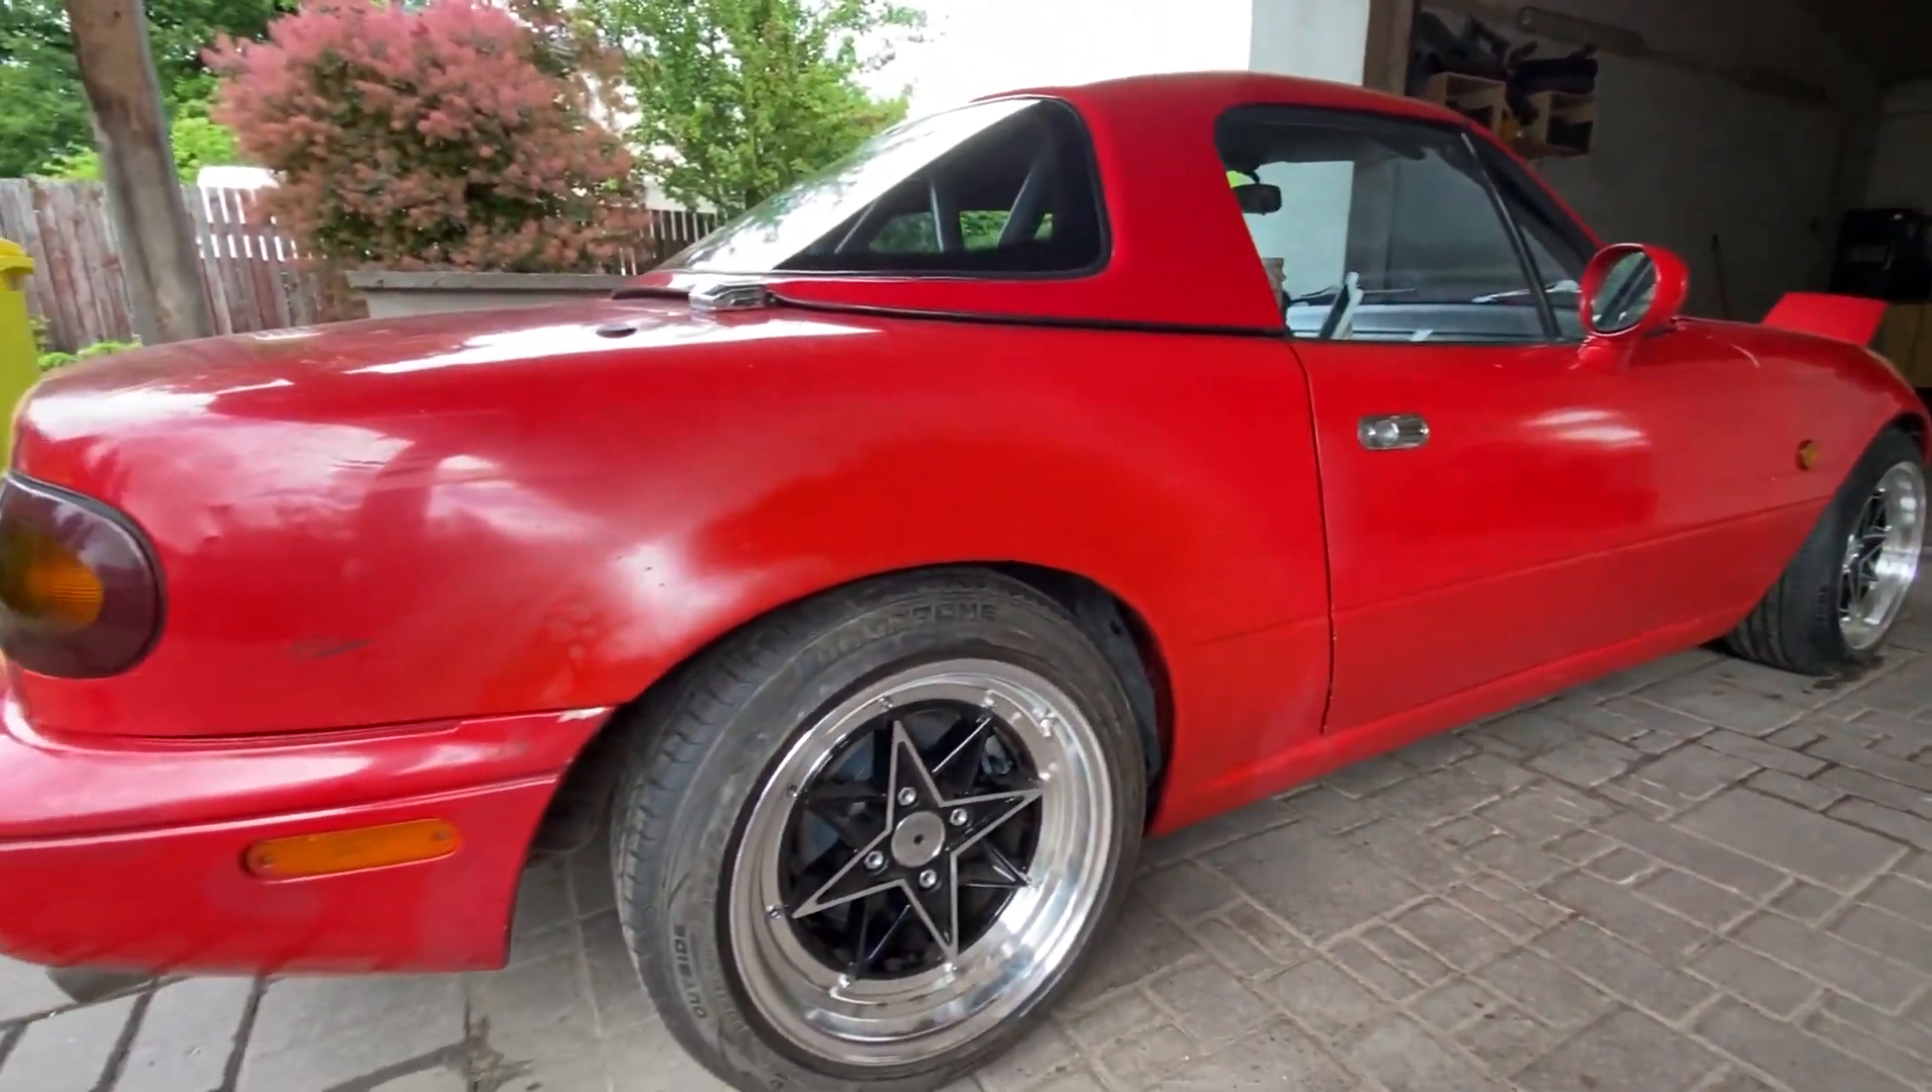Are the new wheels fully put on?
Yes.